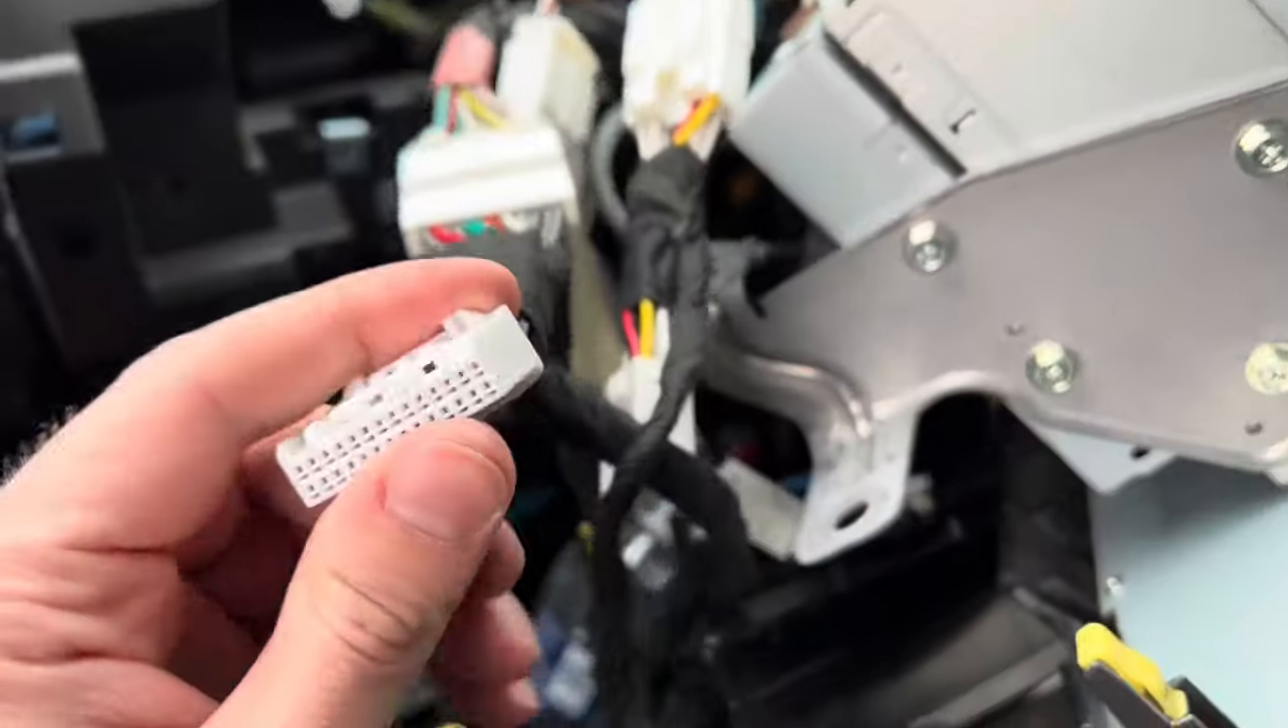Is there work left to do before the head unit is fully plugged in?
Yes.